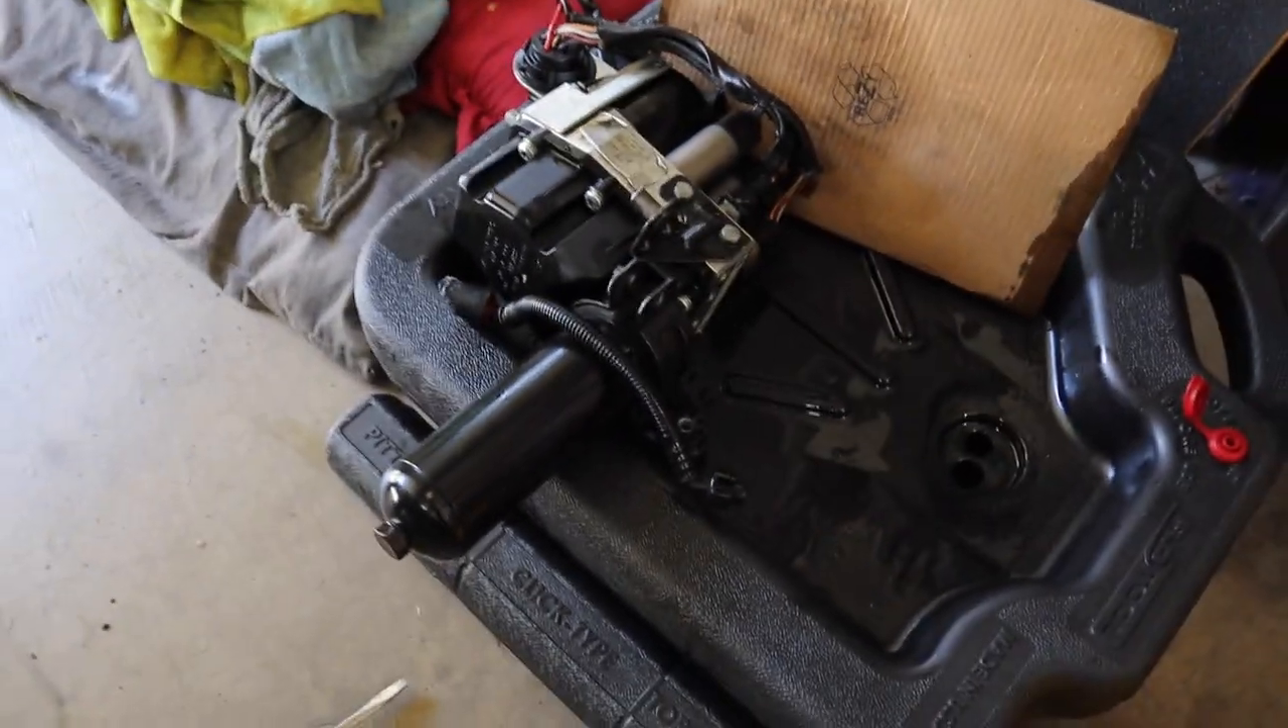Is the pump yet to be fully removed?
No.